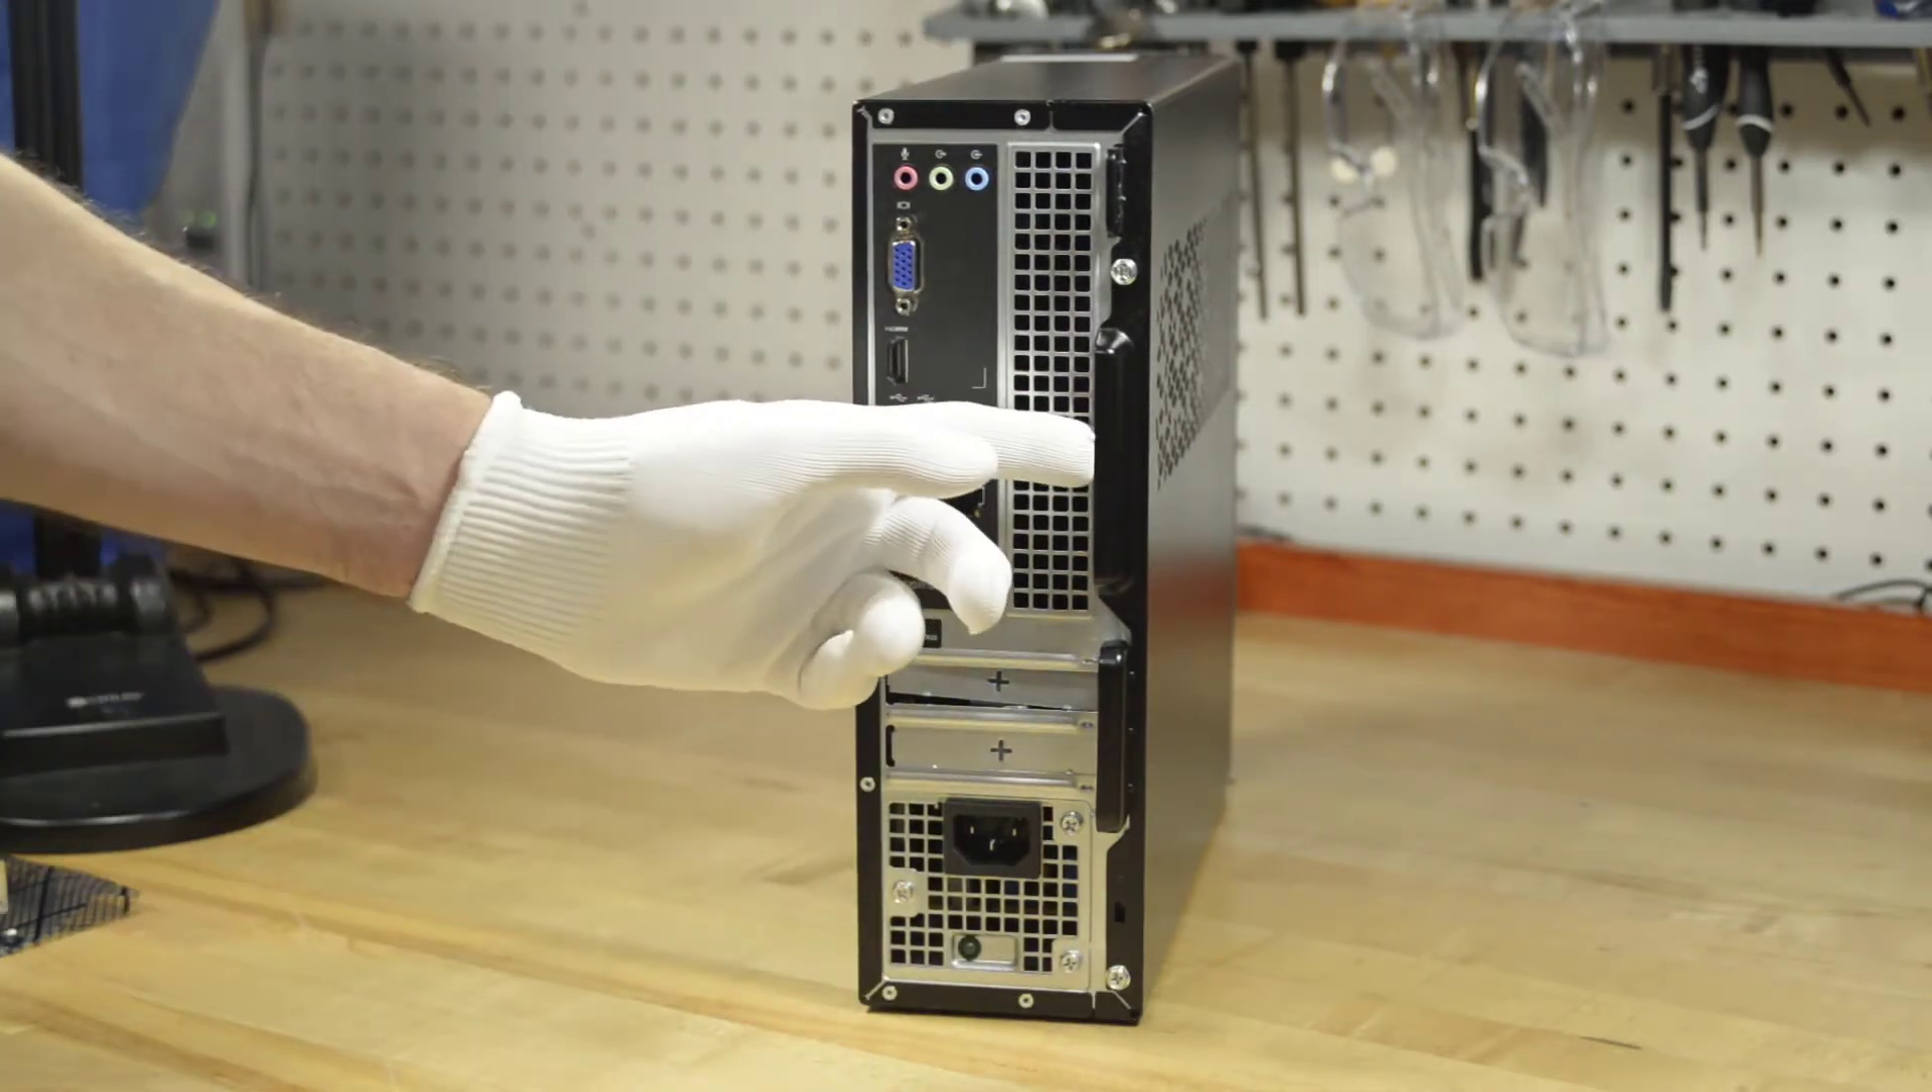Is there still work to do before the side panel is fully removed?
Yes.